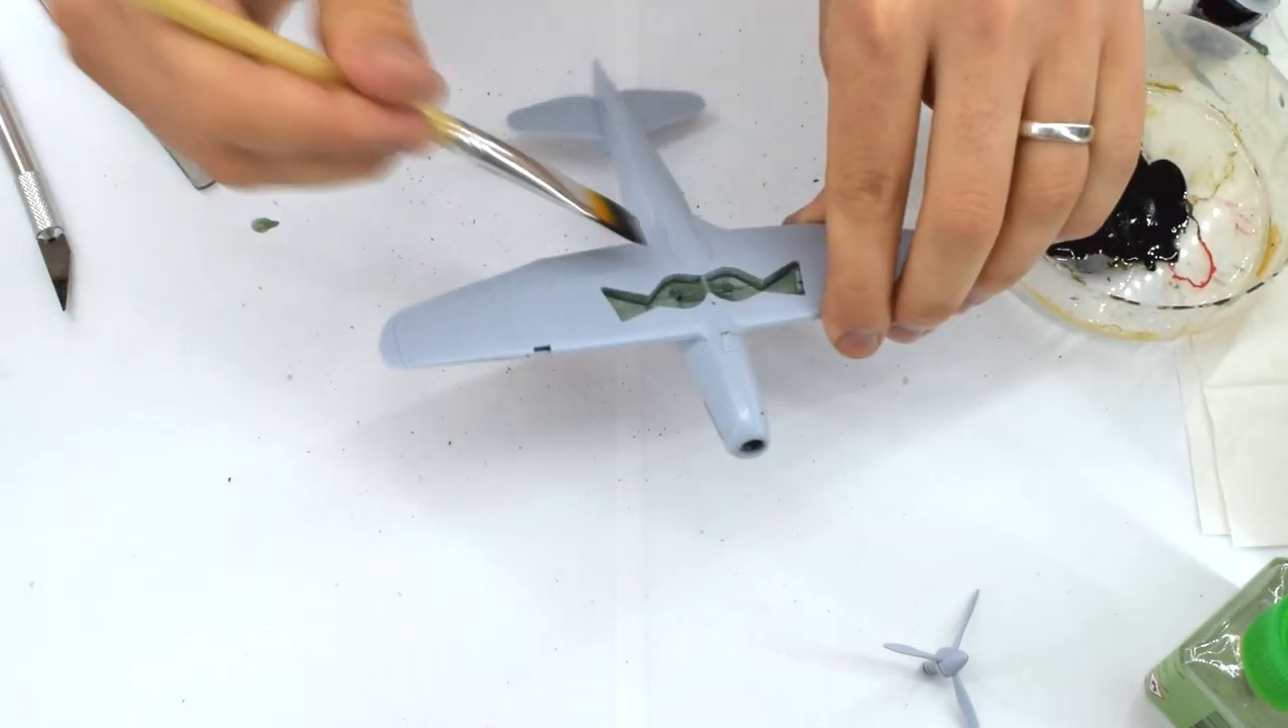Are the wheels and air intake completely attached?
No.